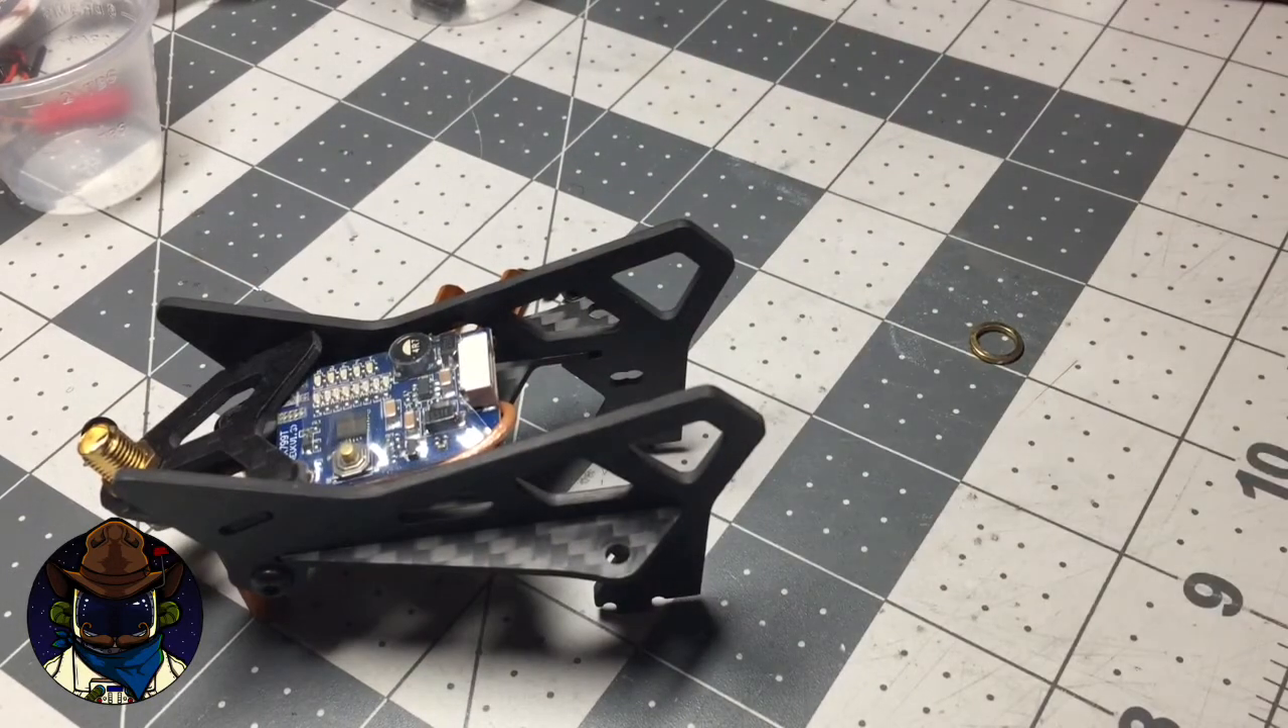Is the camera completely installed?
No.